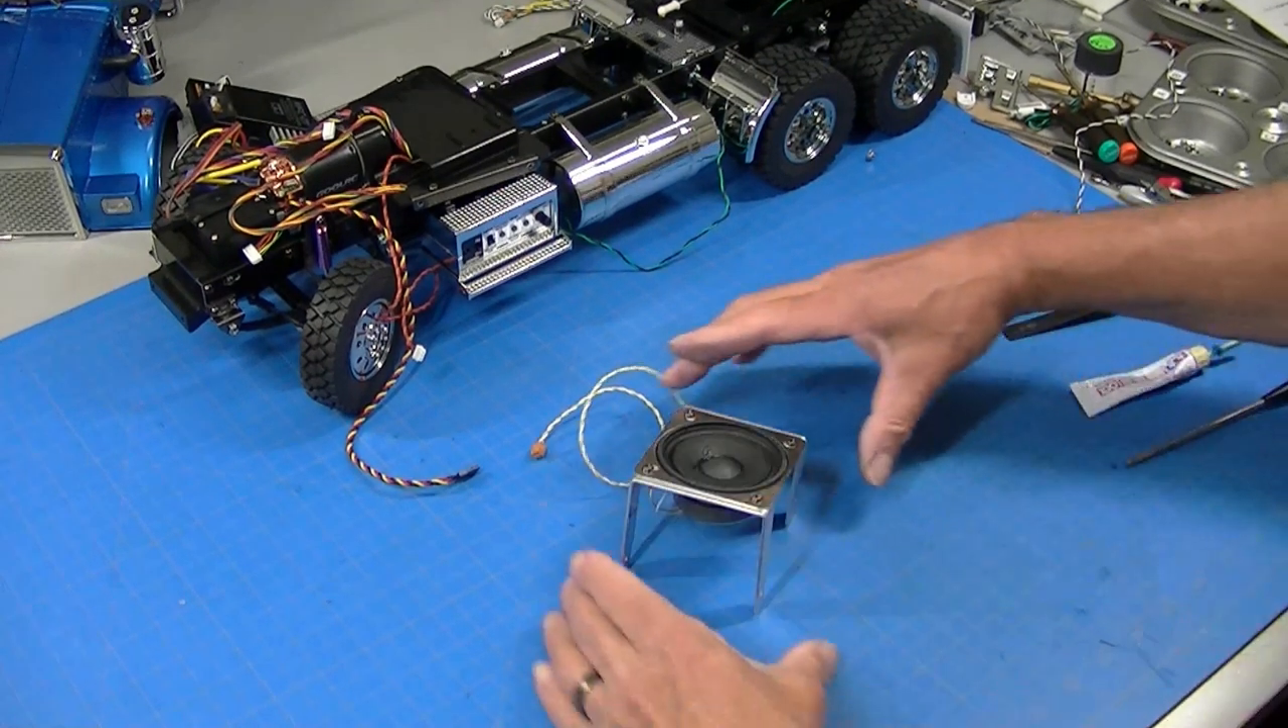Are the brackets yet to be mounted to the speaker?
No.